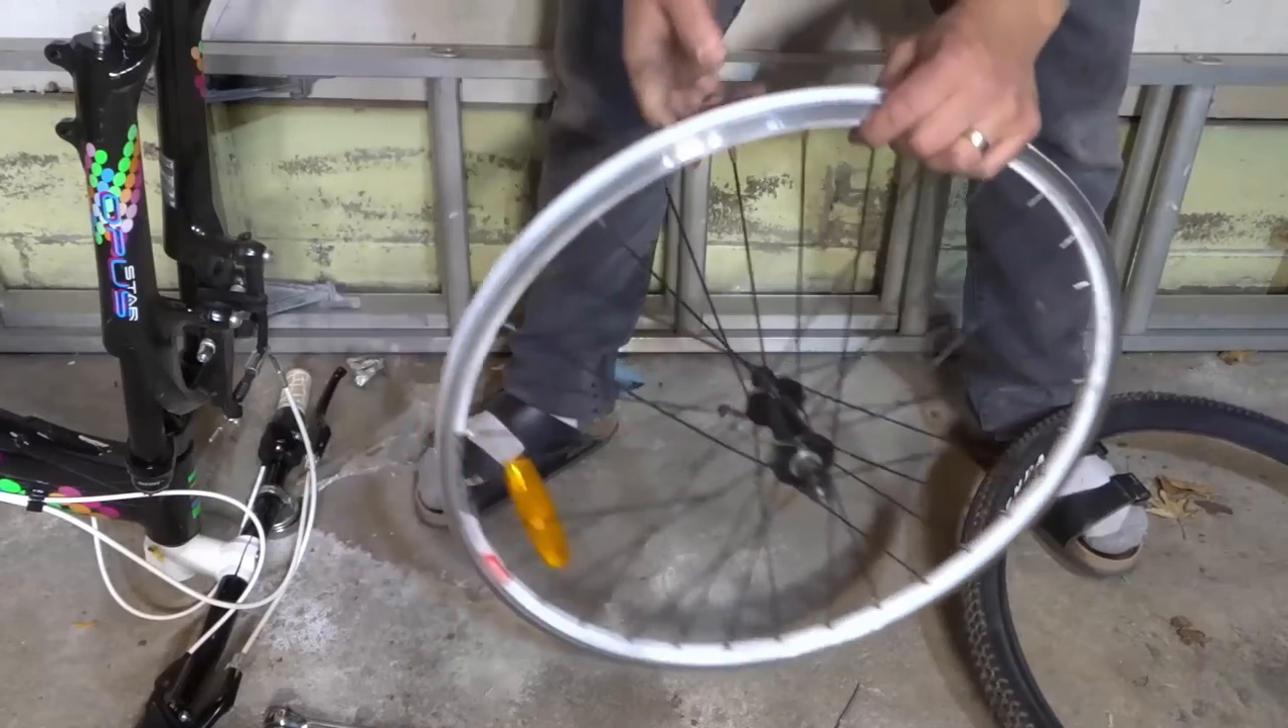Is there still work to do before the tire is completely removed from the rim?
No.